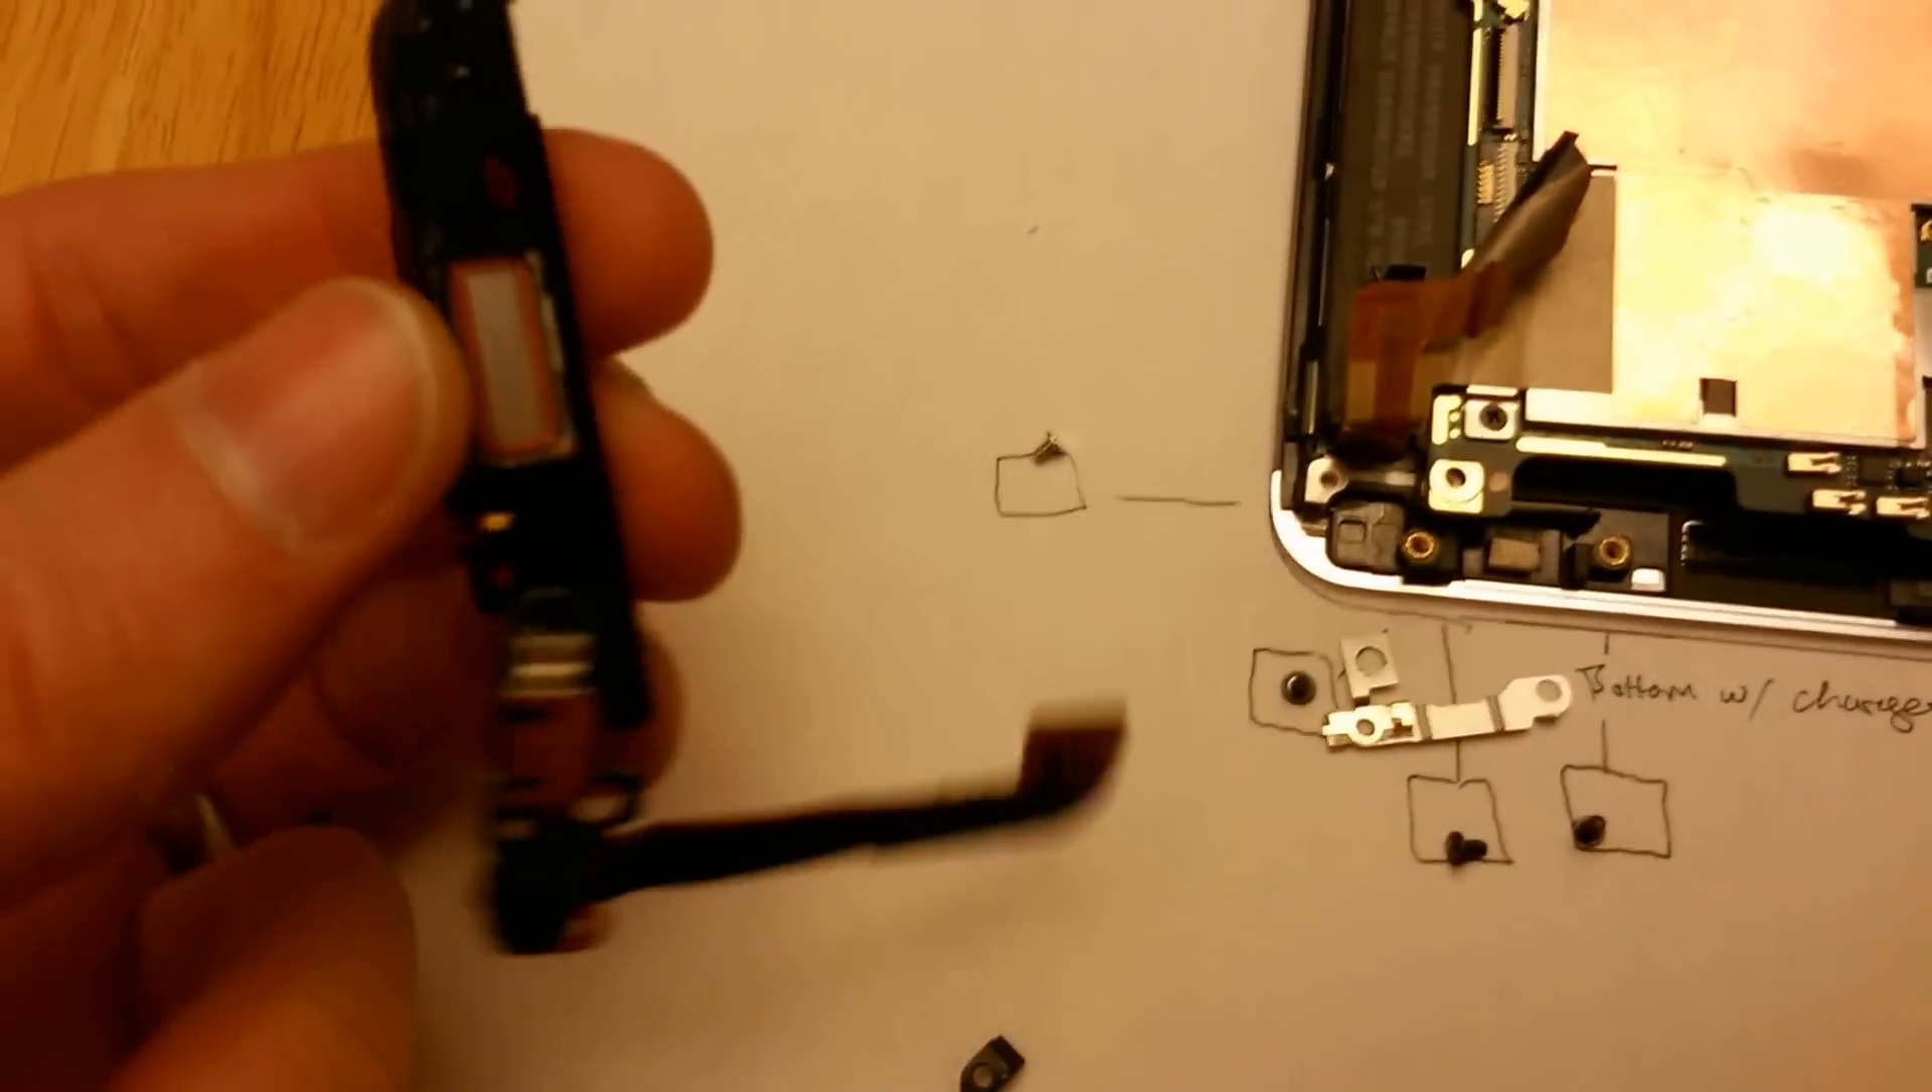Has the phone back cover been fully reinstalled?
No.